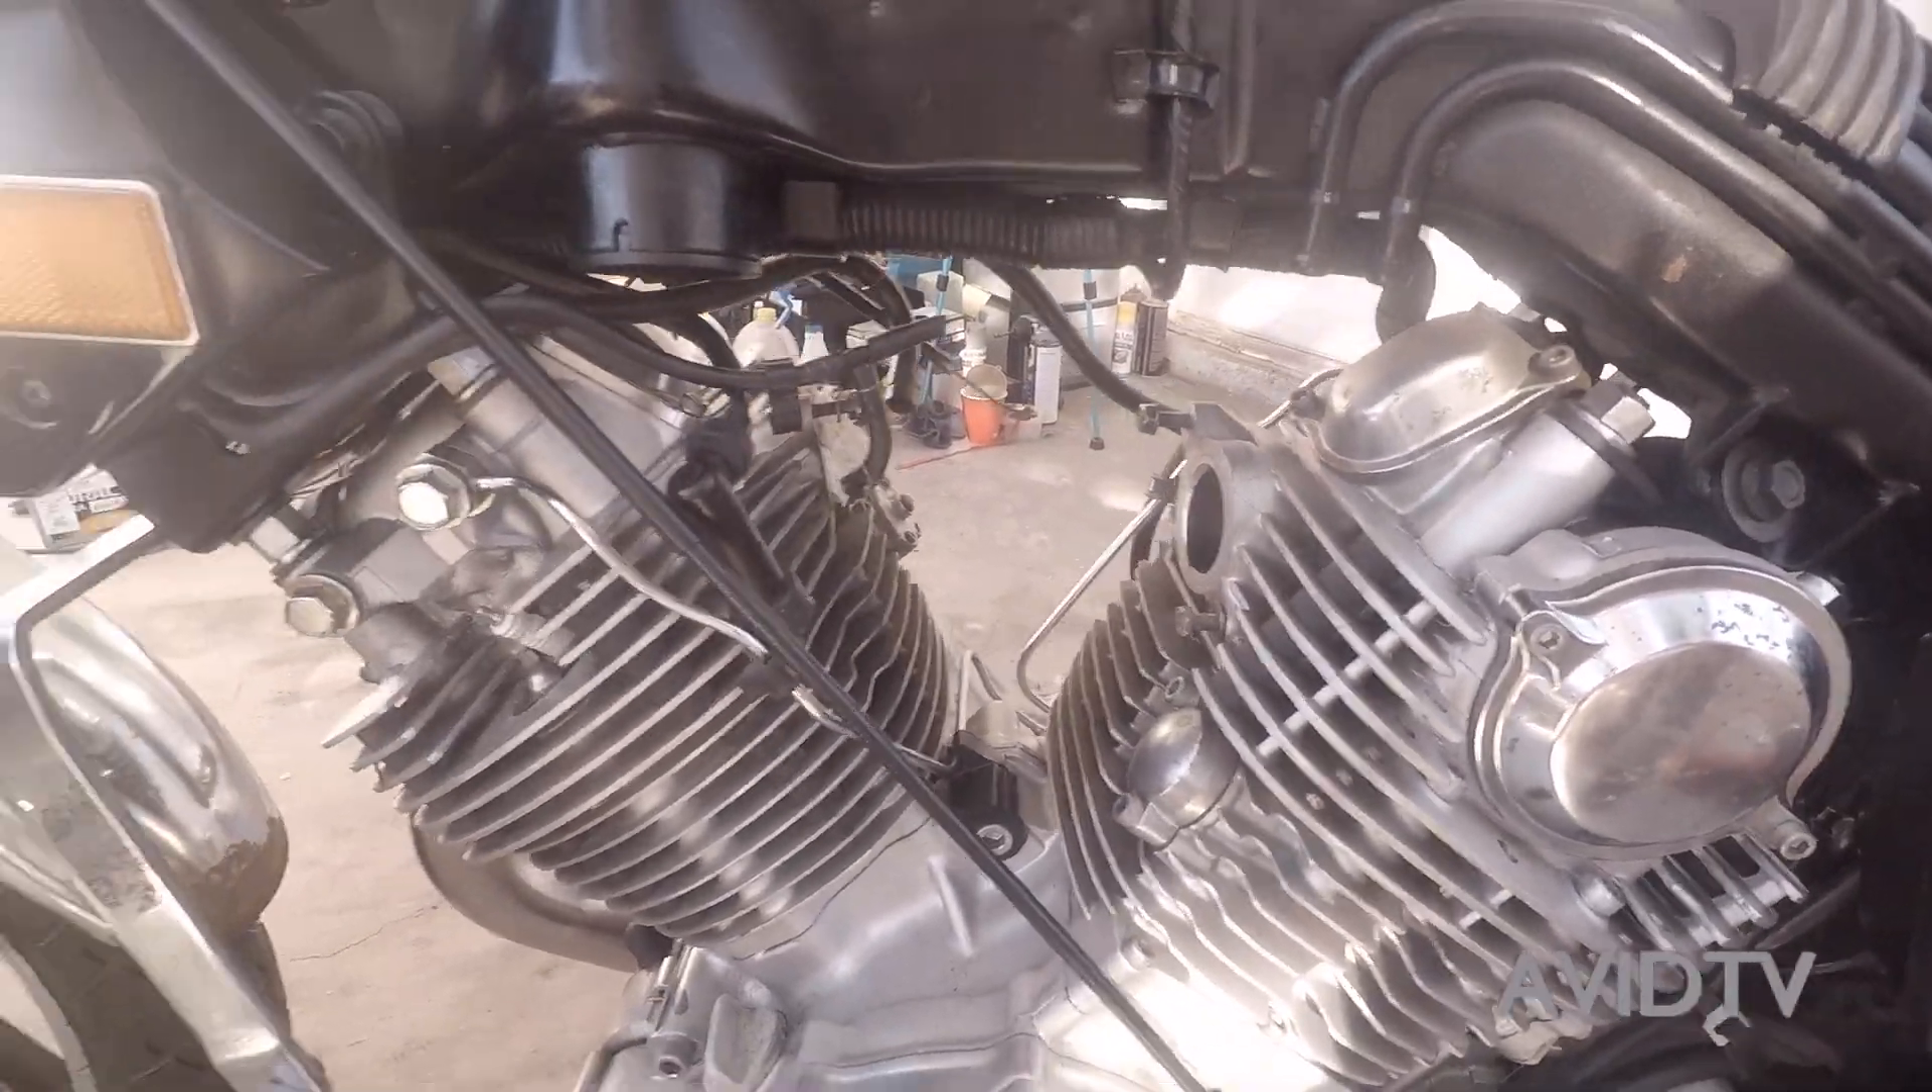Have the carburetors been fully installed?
No.